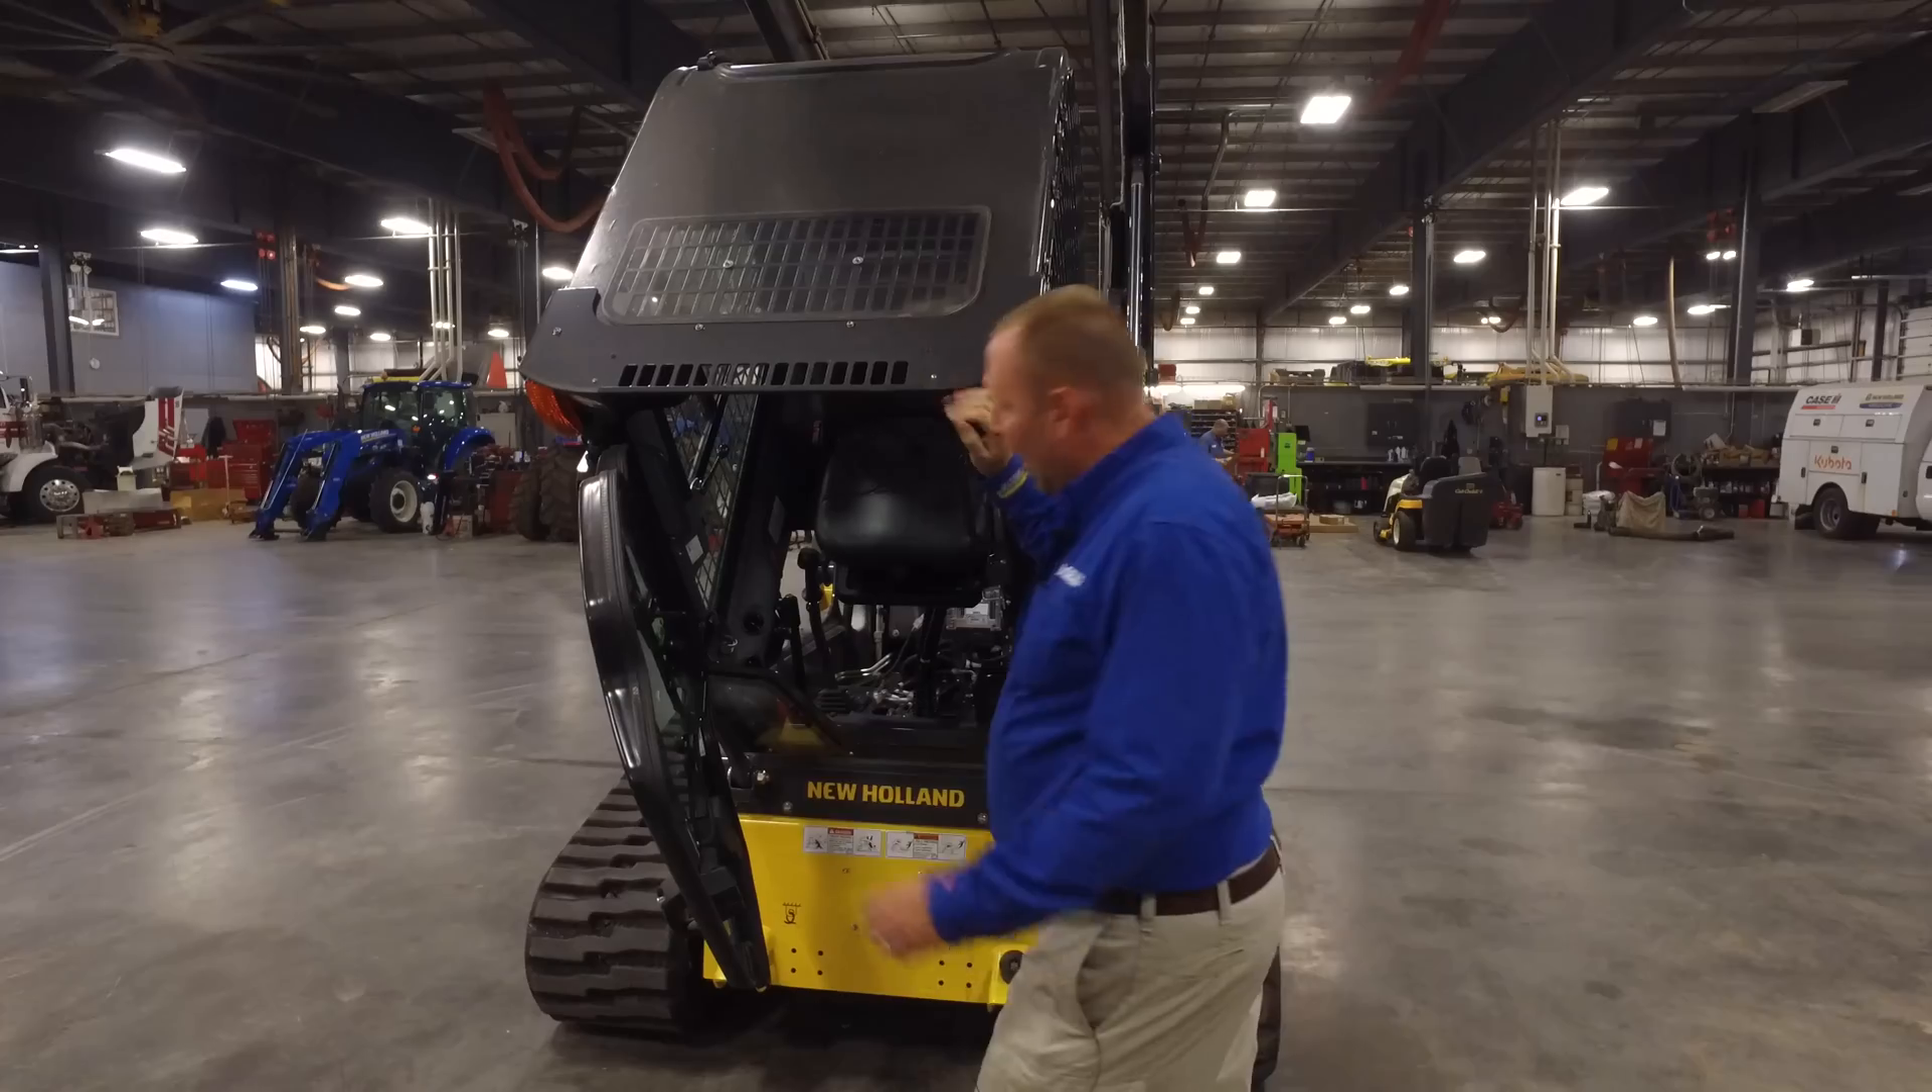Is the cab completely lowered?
No.